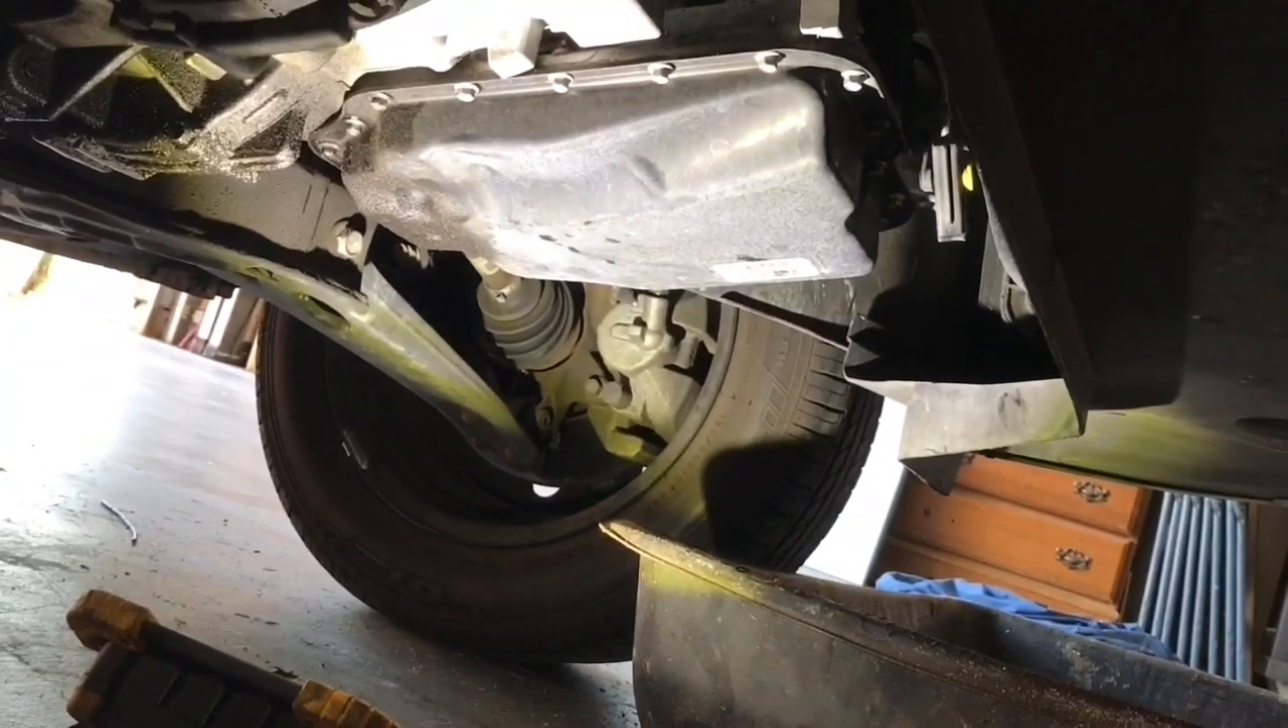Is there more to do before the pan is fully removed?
Yes.